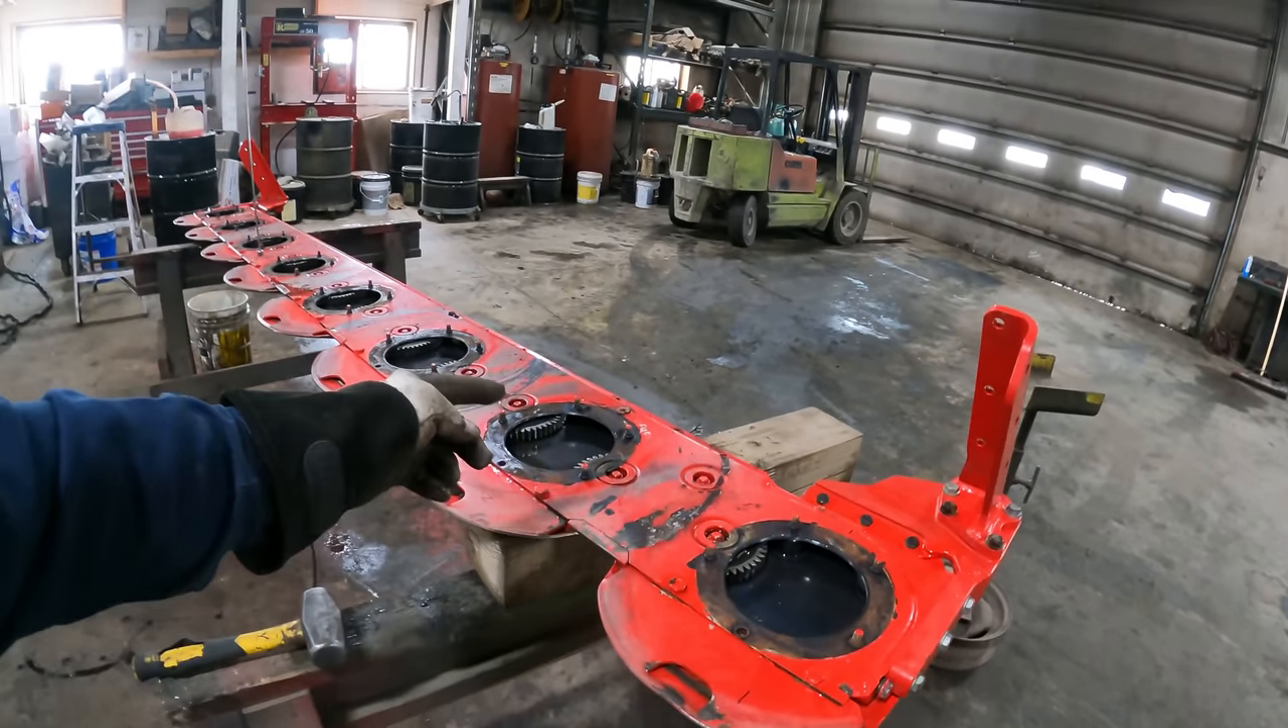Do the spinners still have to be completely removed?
No.